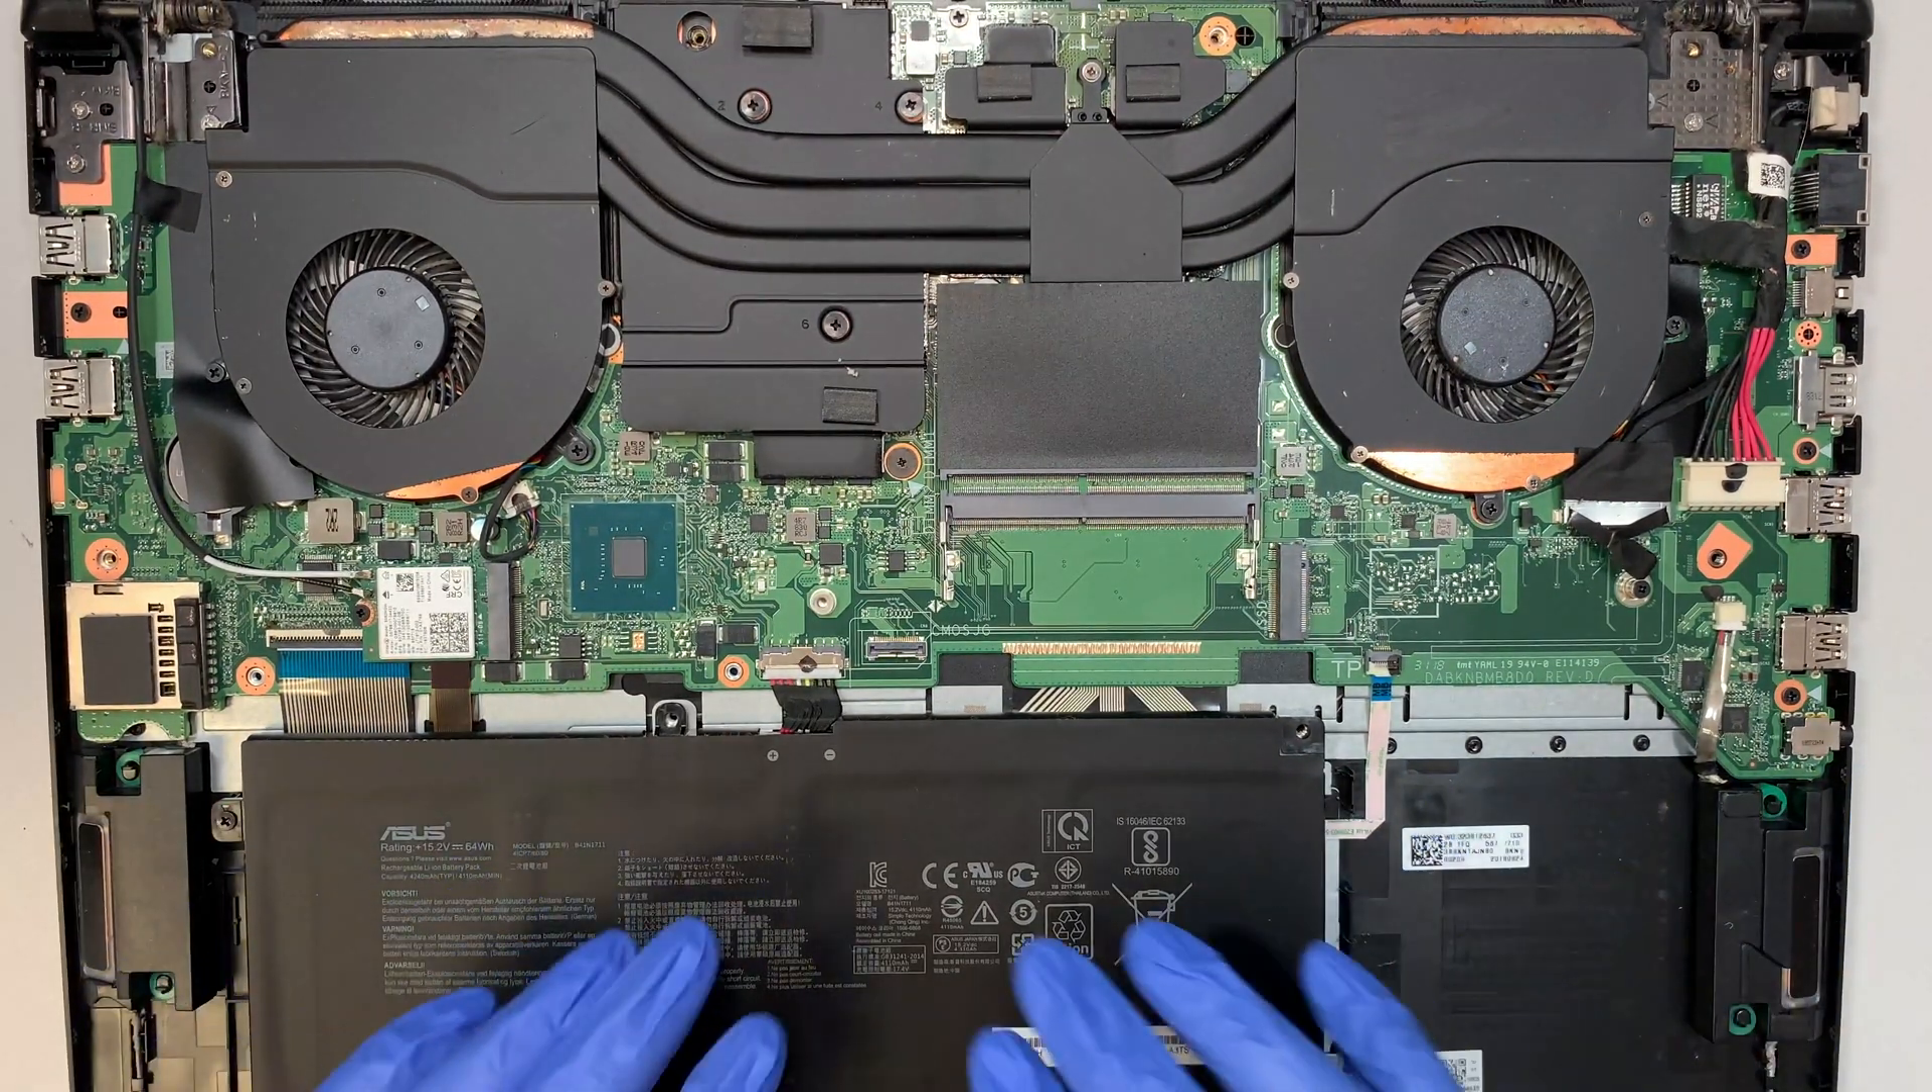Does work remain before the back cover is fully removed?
No.